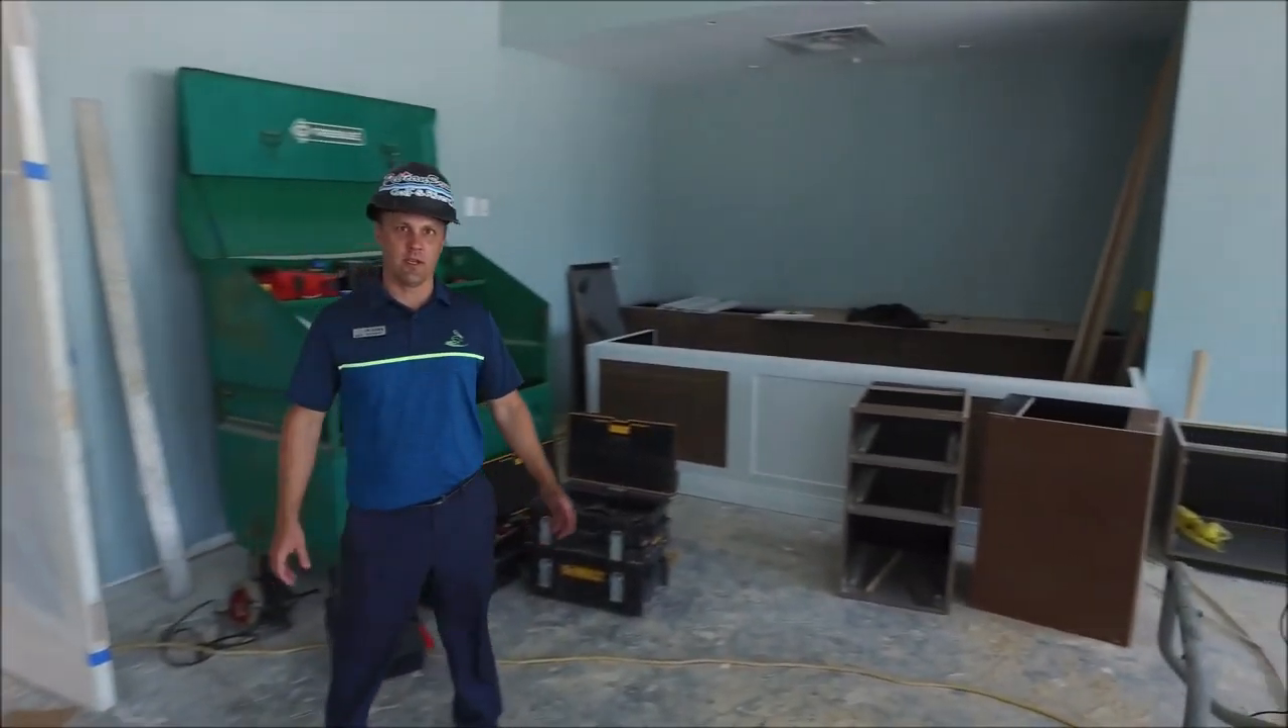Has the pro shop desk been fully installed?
No.